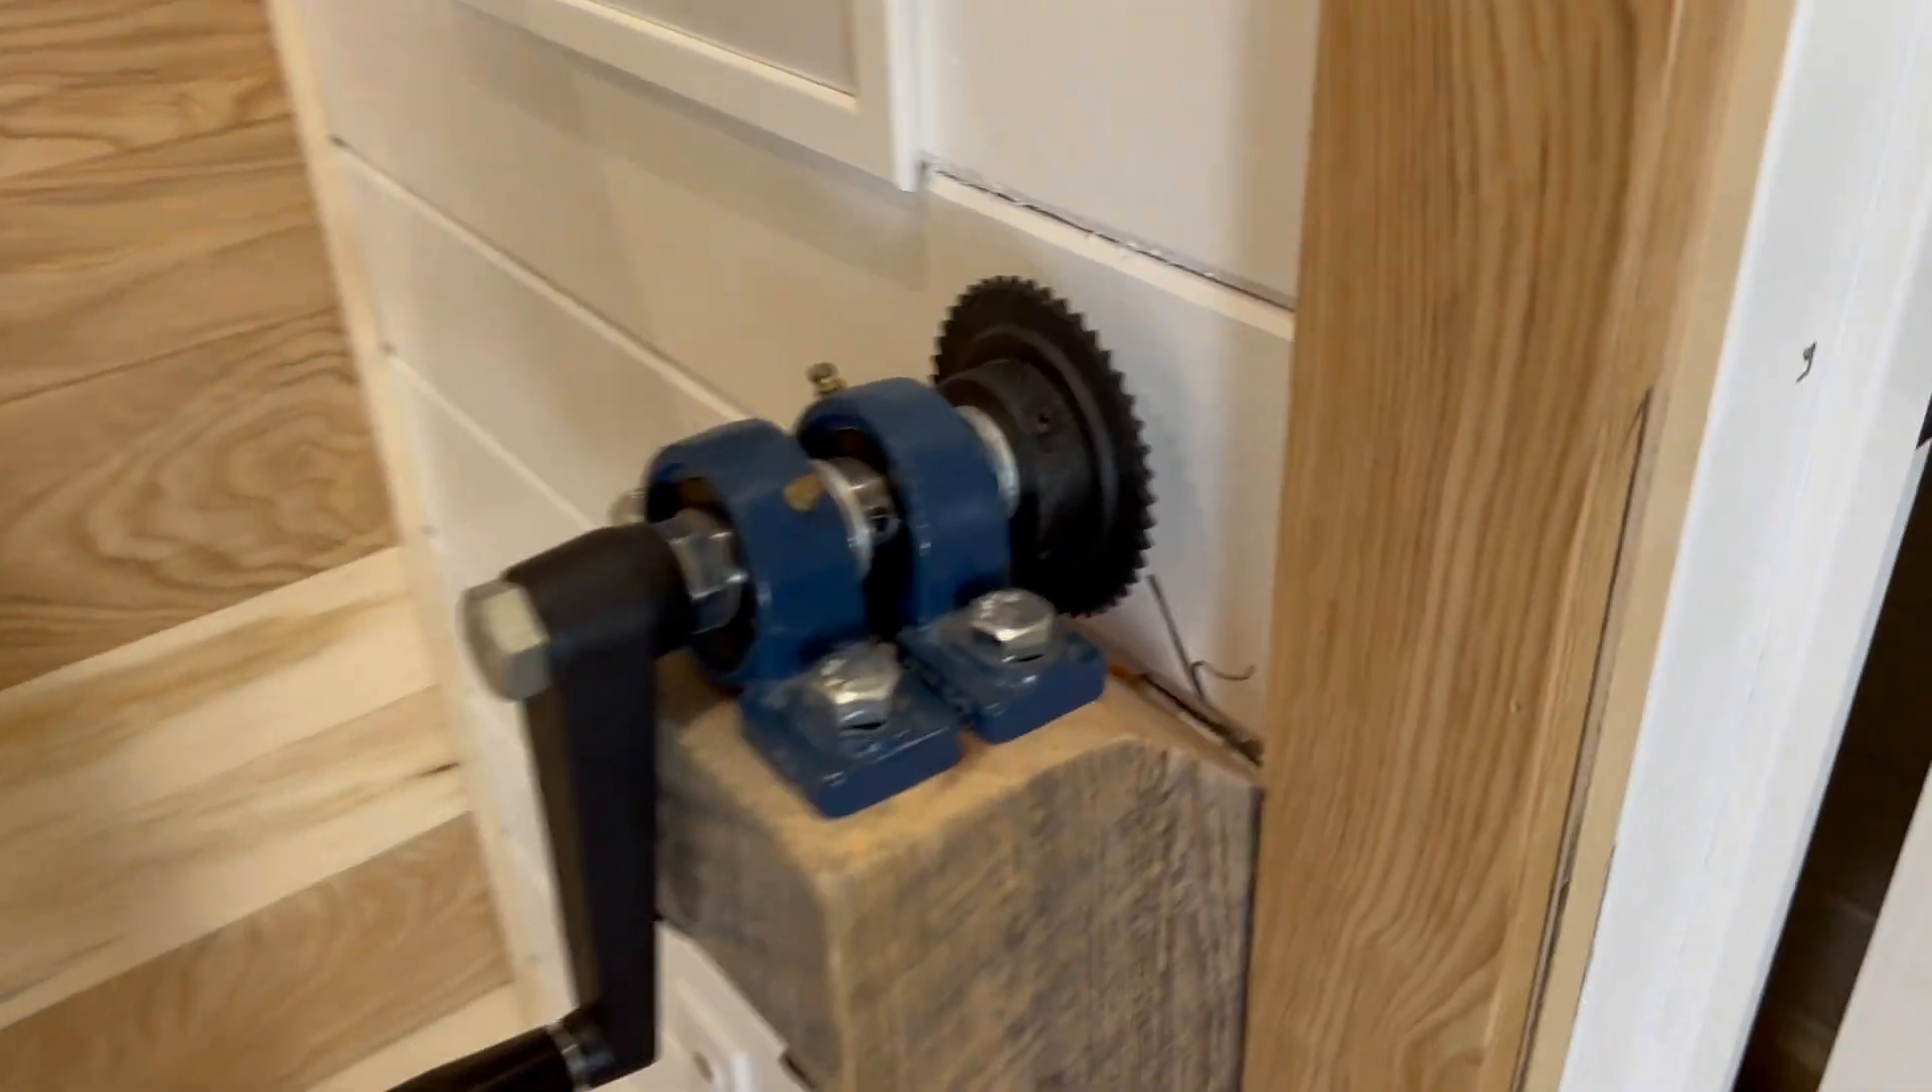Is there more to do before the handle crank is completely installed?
No.